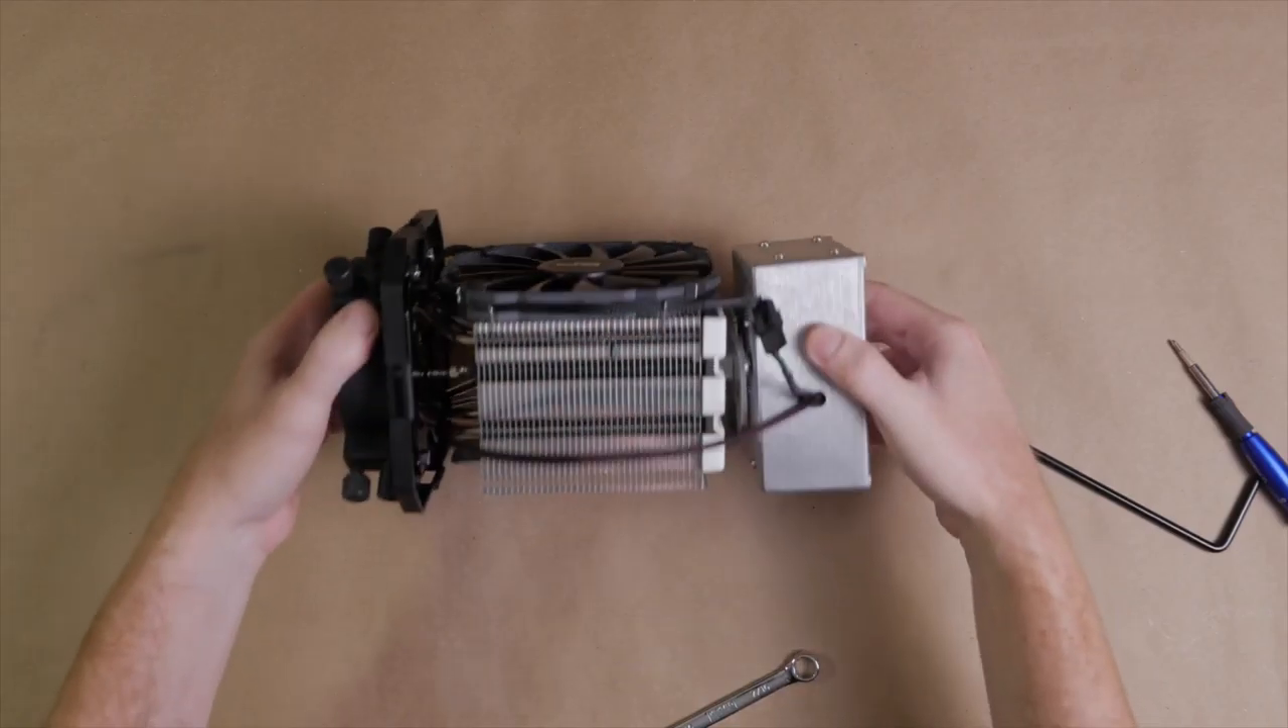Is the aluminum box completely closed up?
Yes.